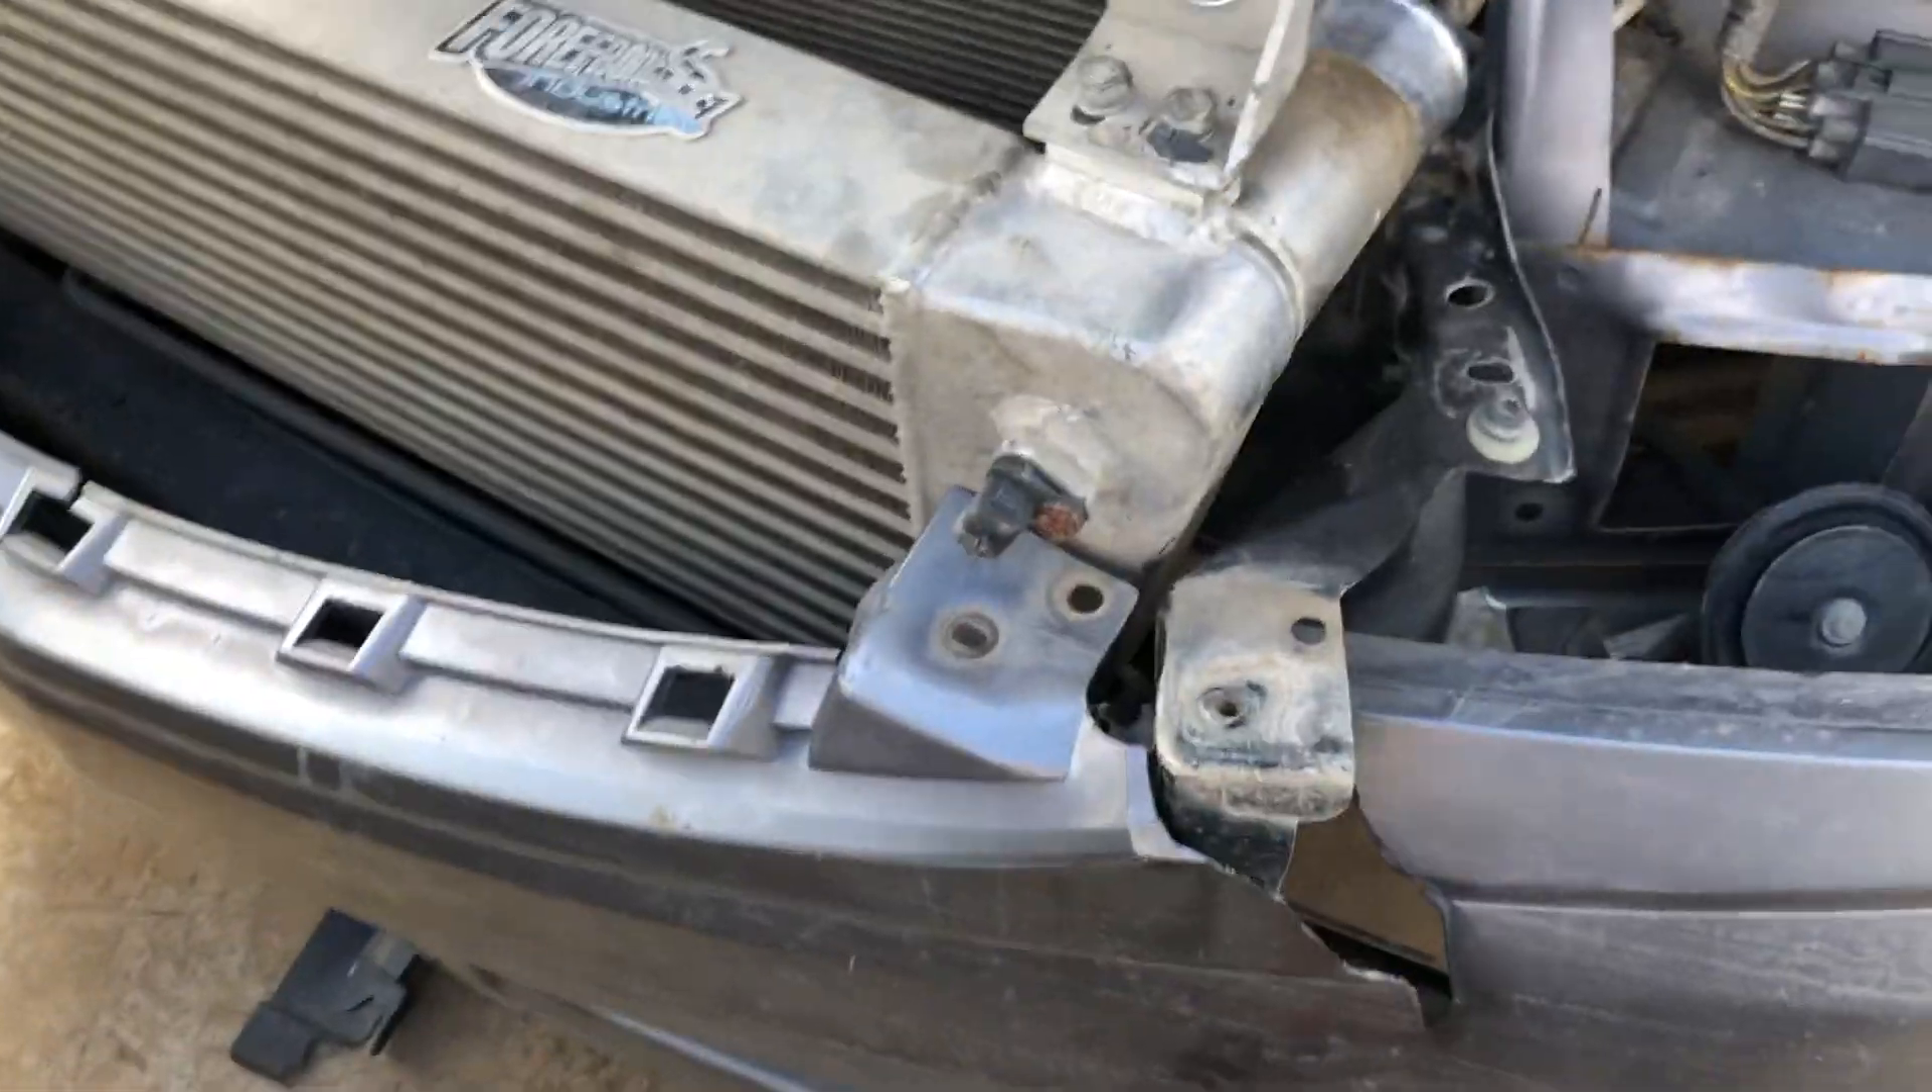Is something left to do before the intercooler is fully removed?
Yes.